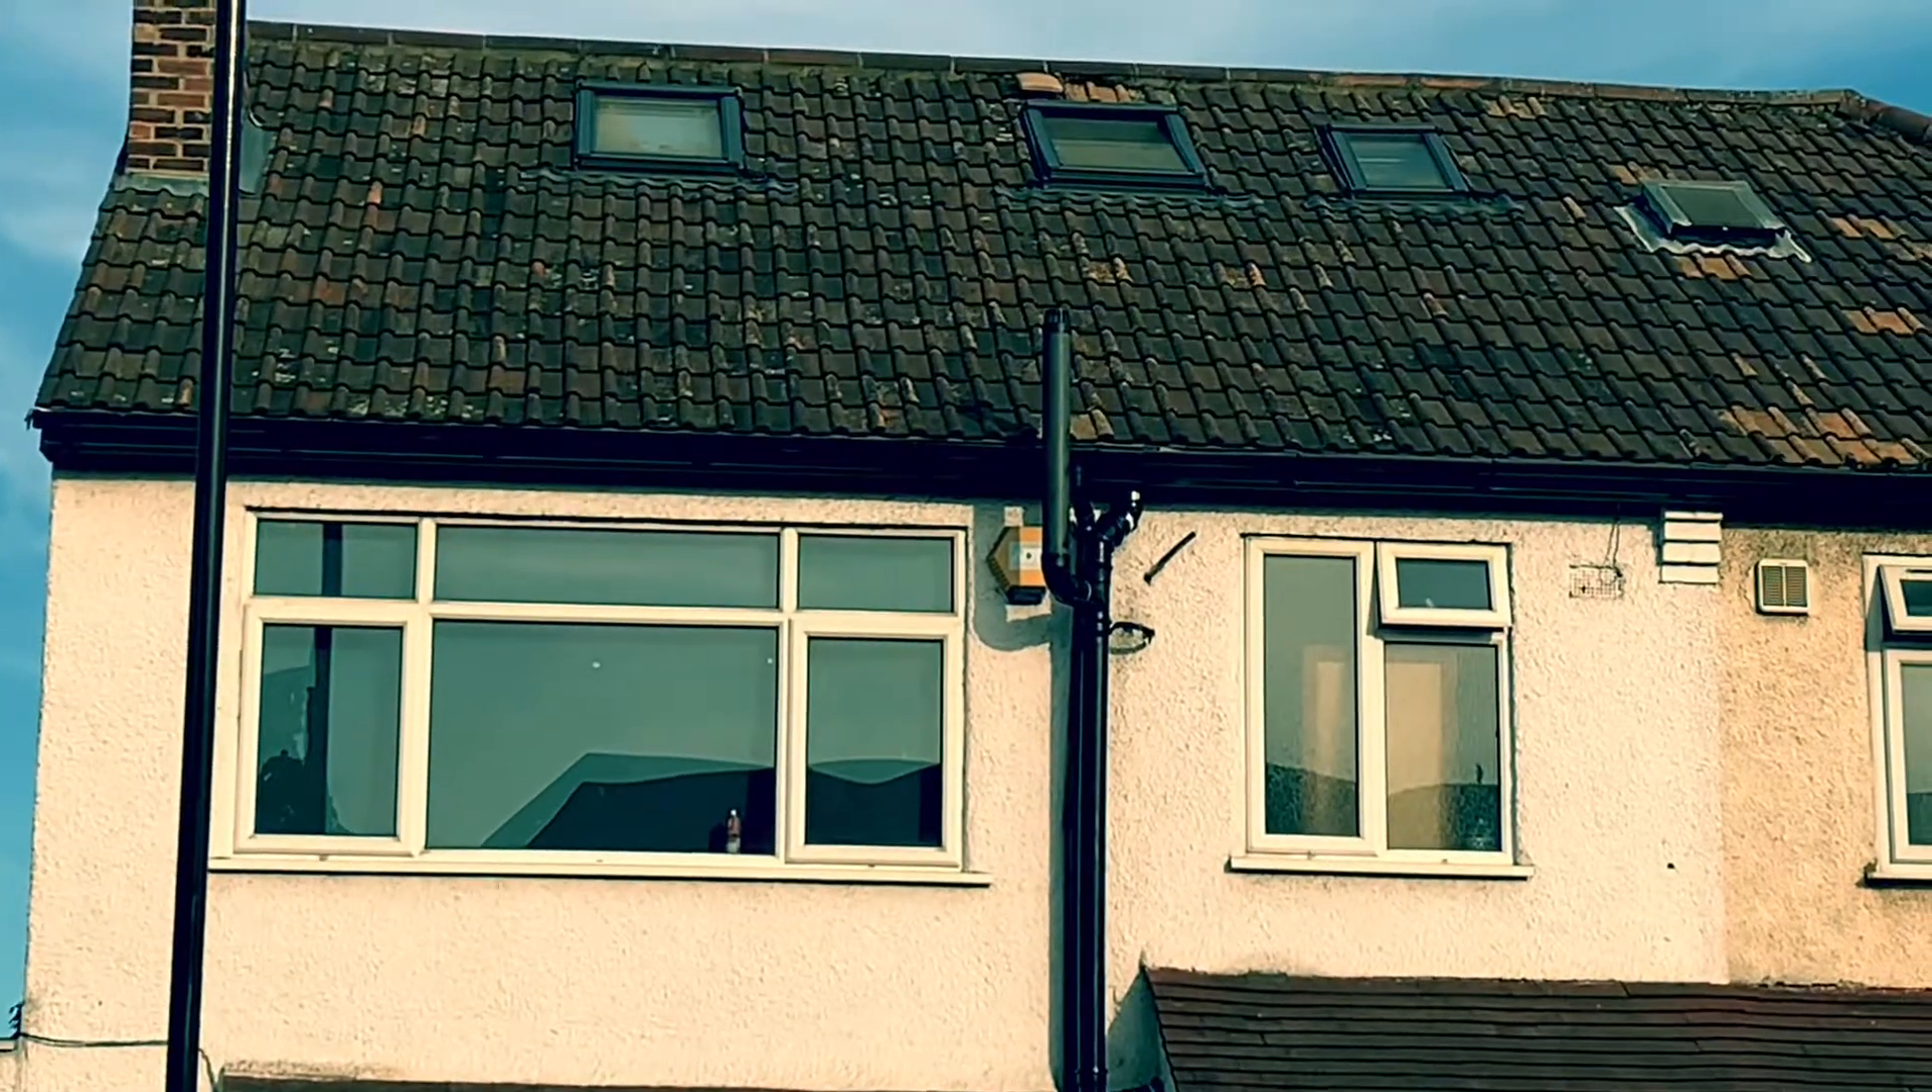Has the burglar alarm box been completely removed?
No.